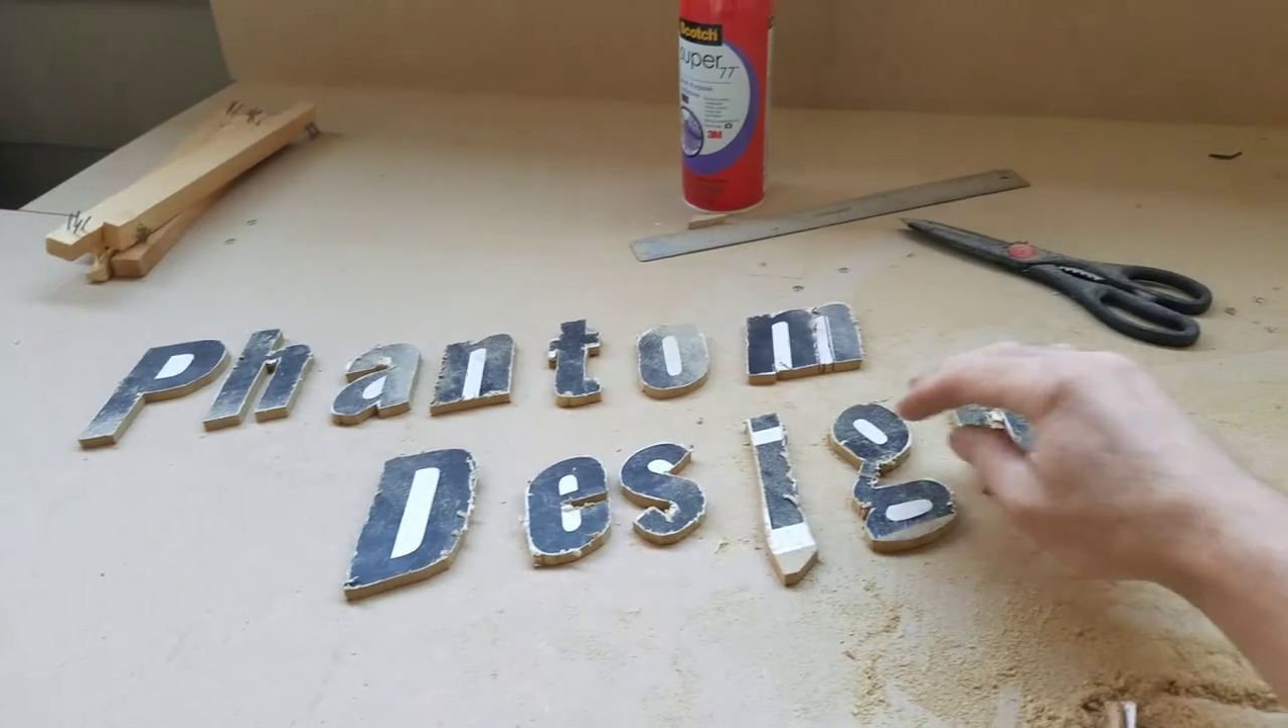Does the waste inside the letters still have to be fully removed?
Yes.